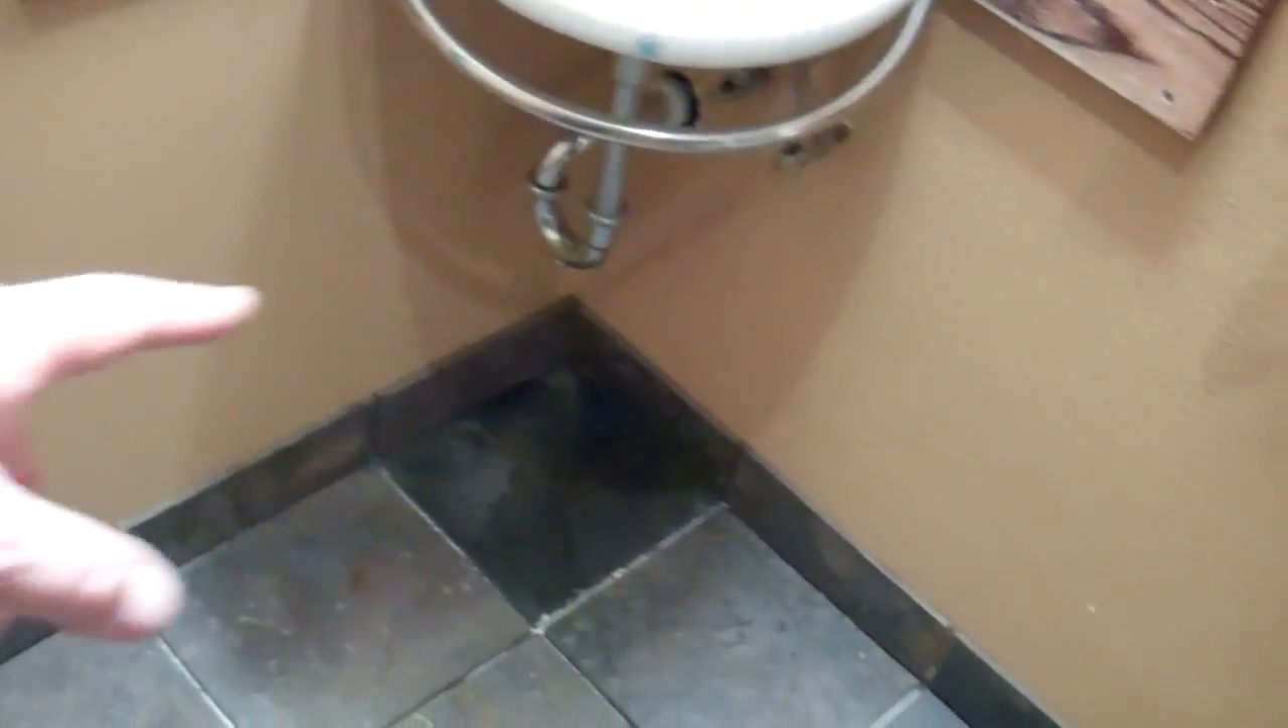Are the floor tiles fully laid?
Yes.